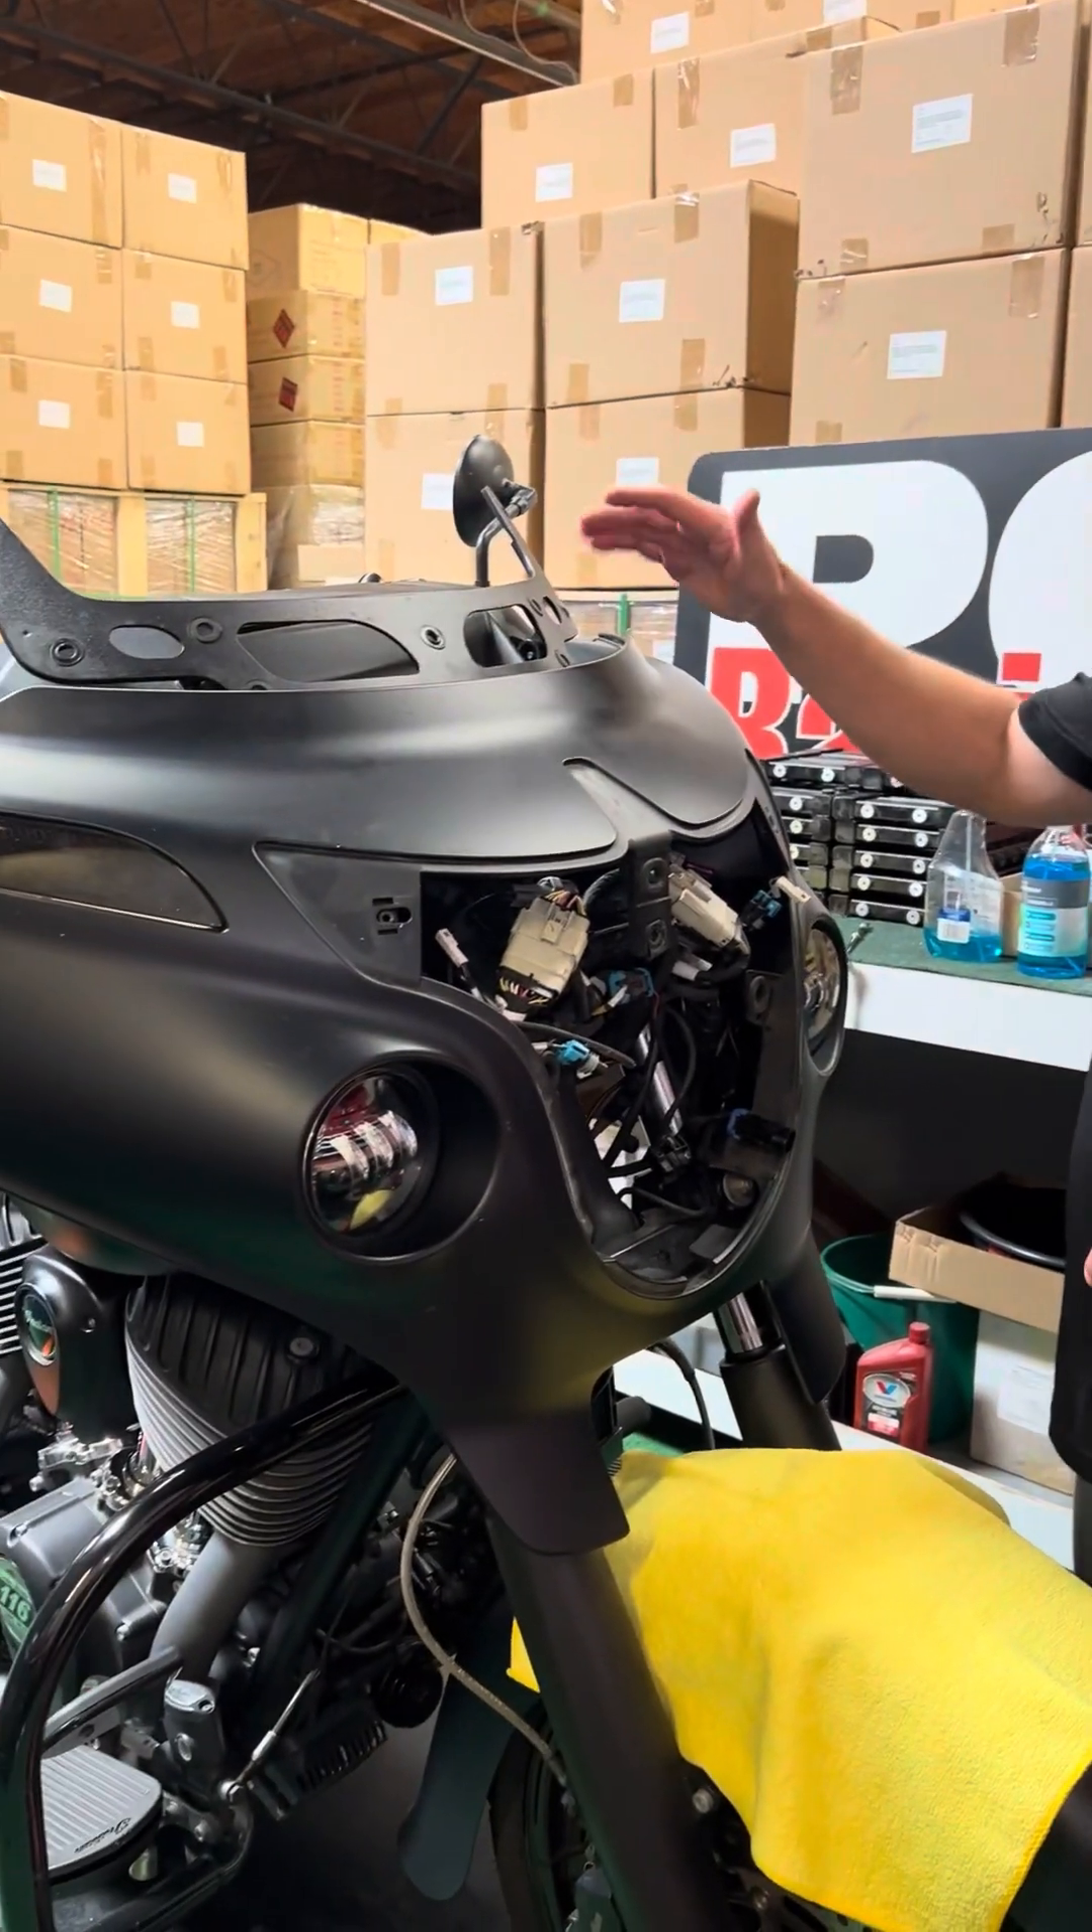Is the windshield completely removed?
Yes.